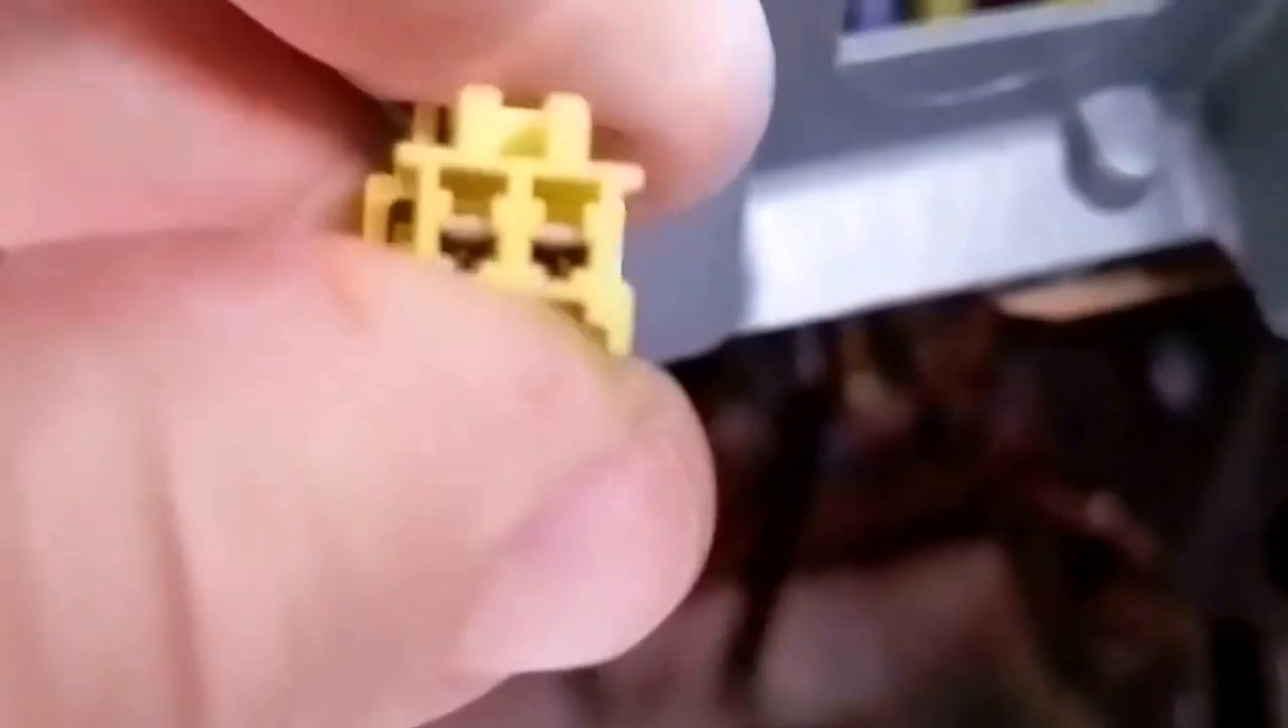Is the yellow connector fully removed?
Yes.